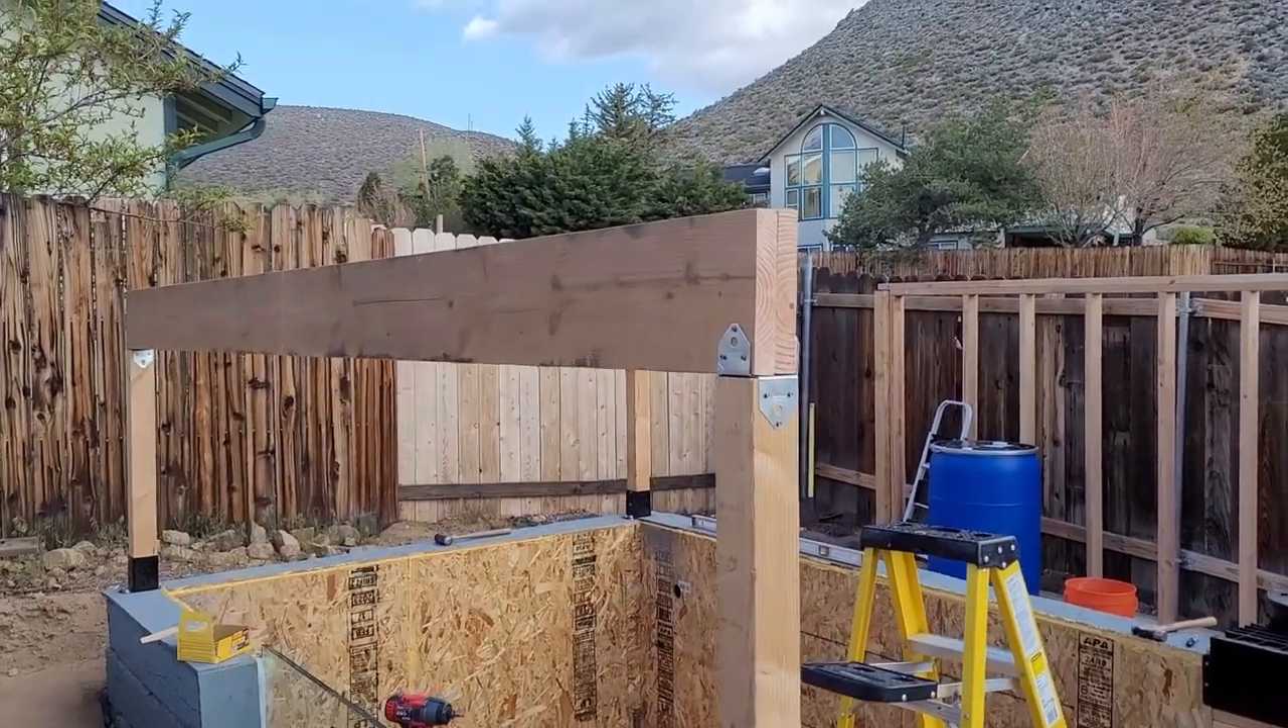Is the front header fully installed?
Yes.